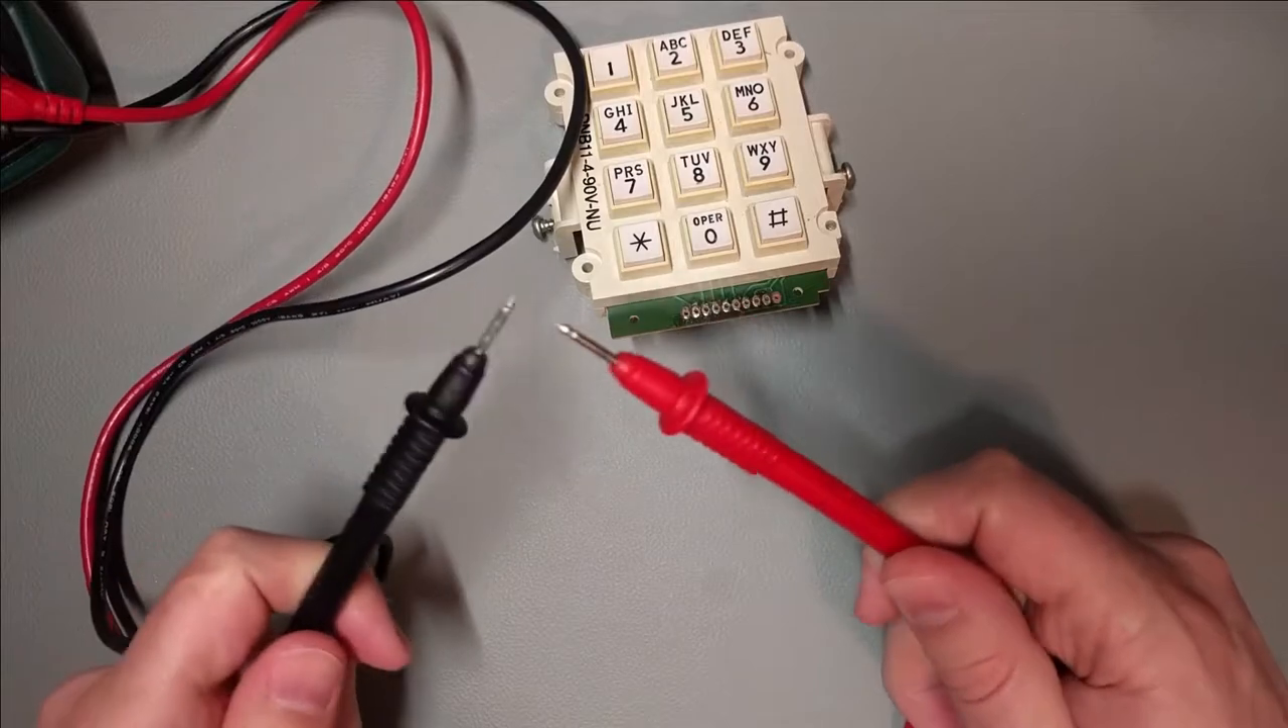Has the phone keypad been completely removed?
Yes.